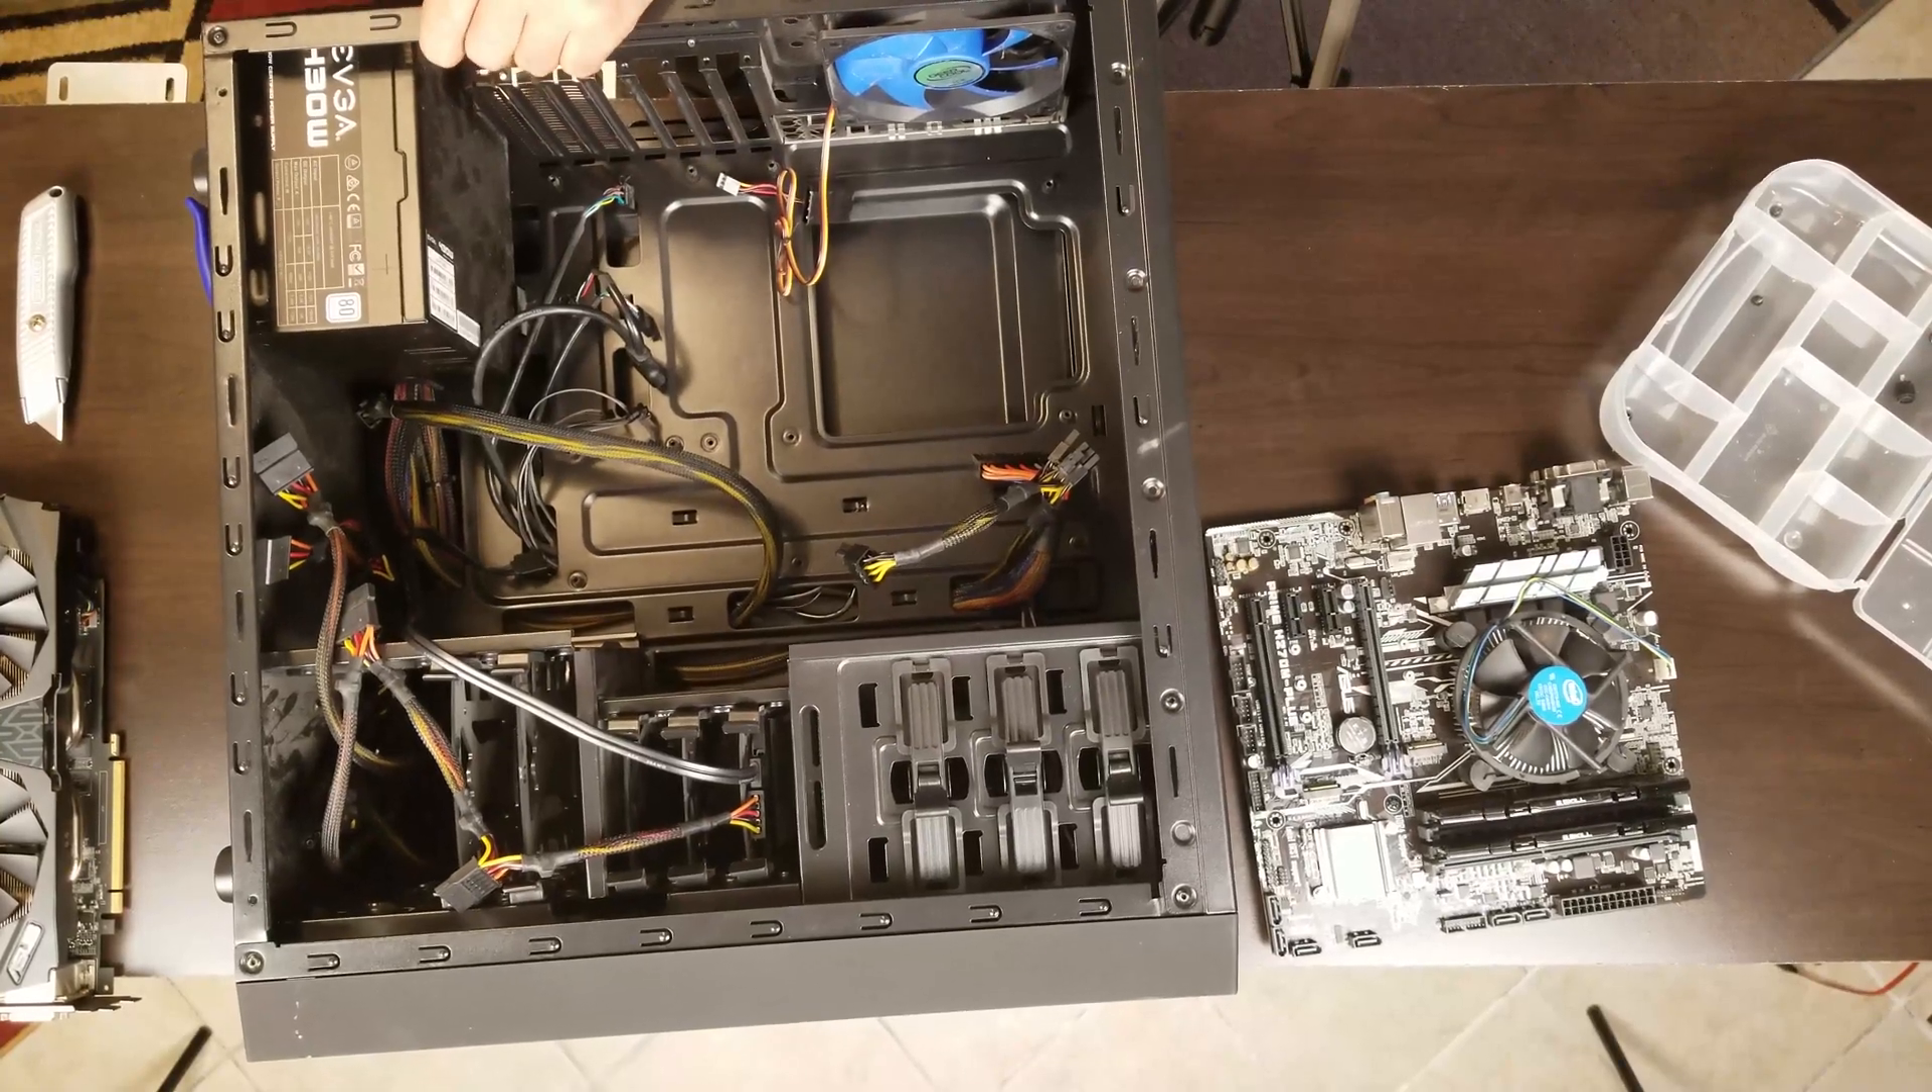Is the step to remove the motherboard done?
Yes.